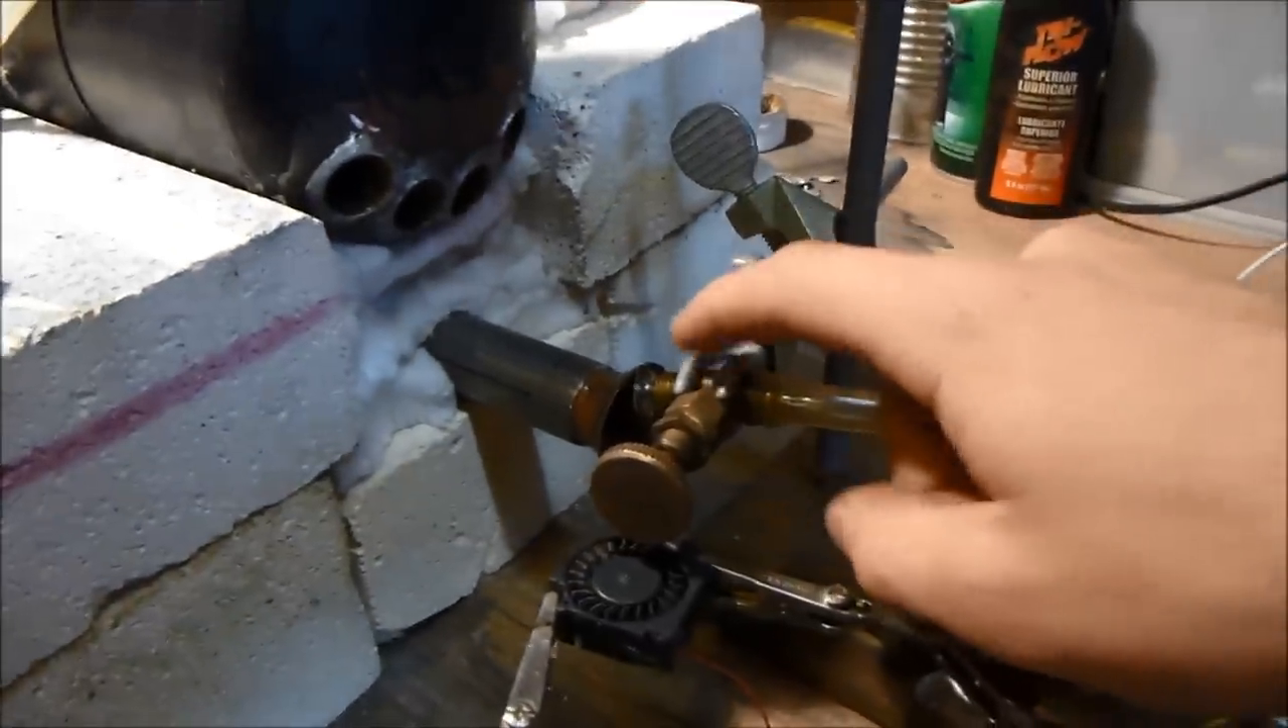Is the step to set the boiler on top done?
Yes.